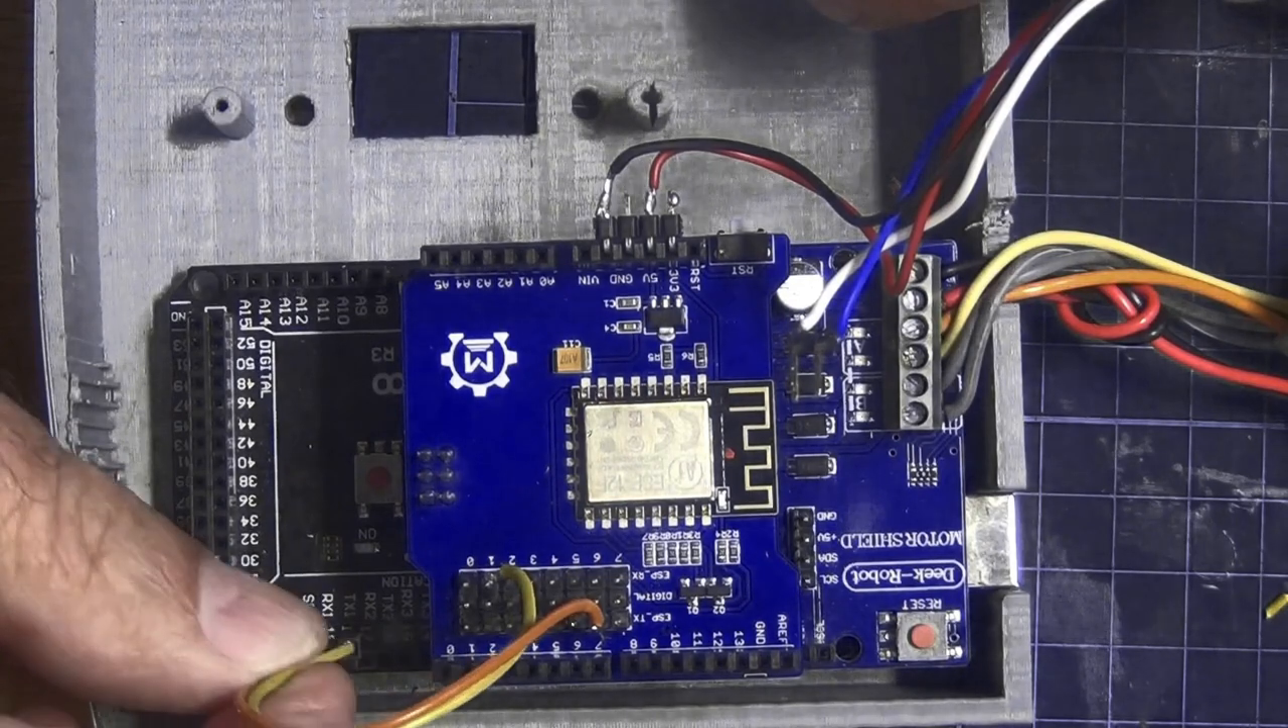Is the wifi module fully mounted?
Yes.